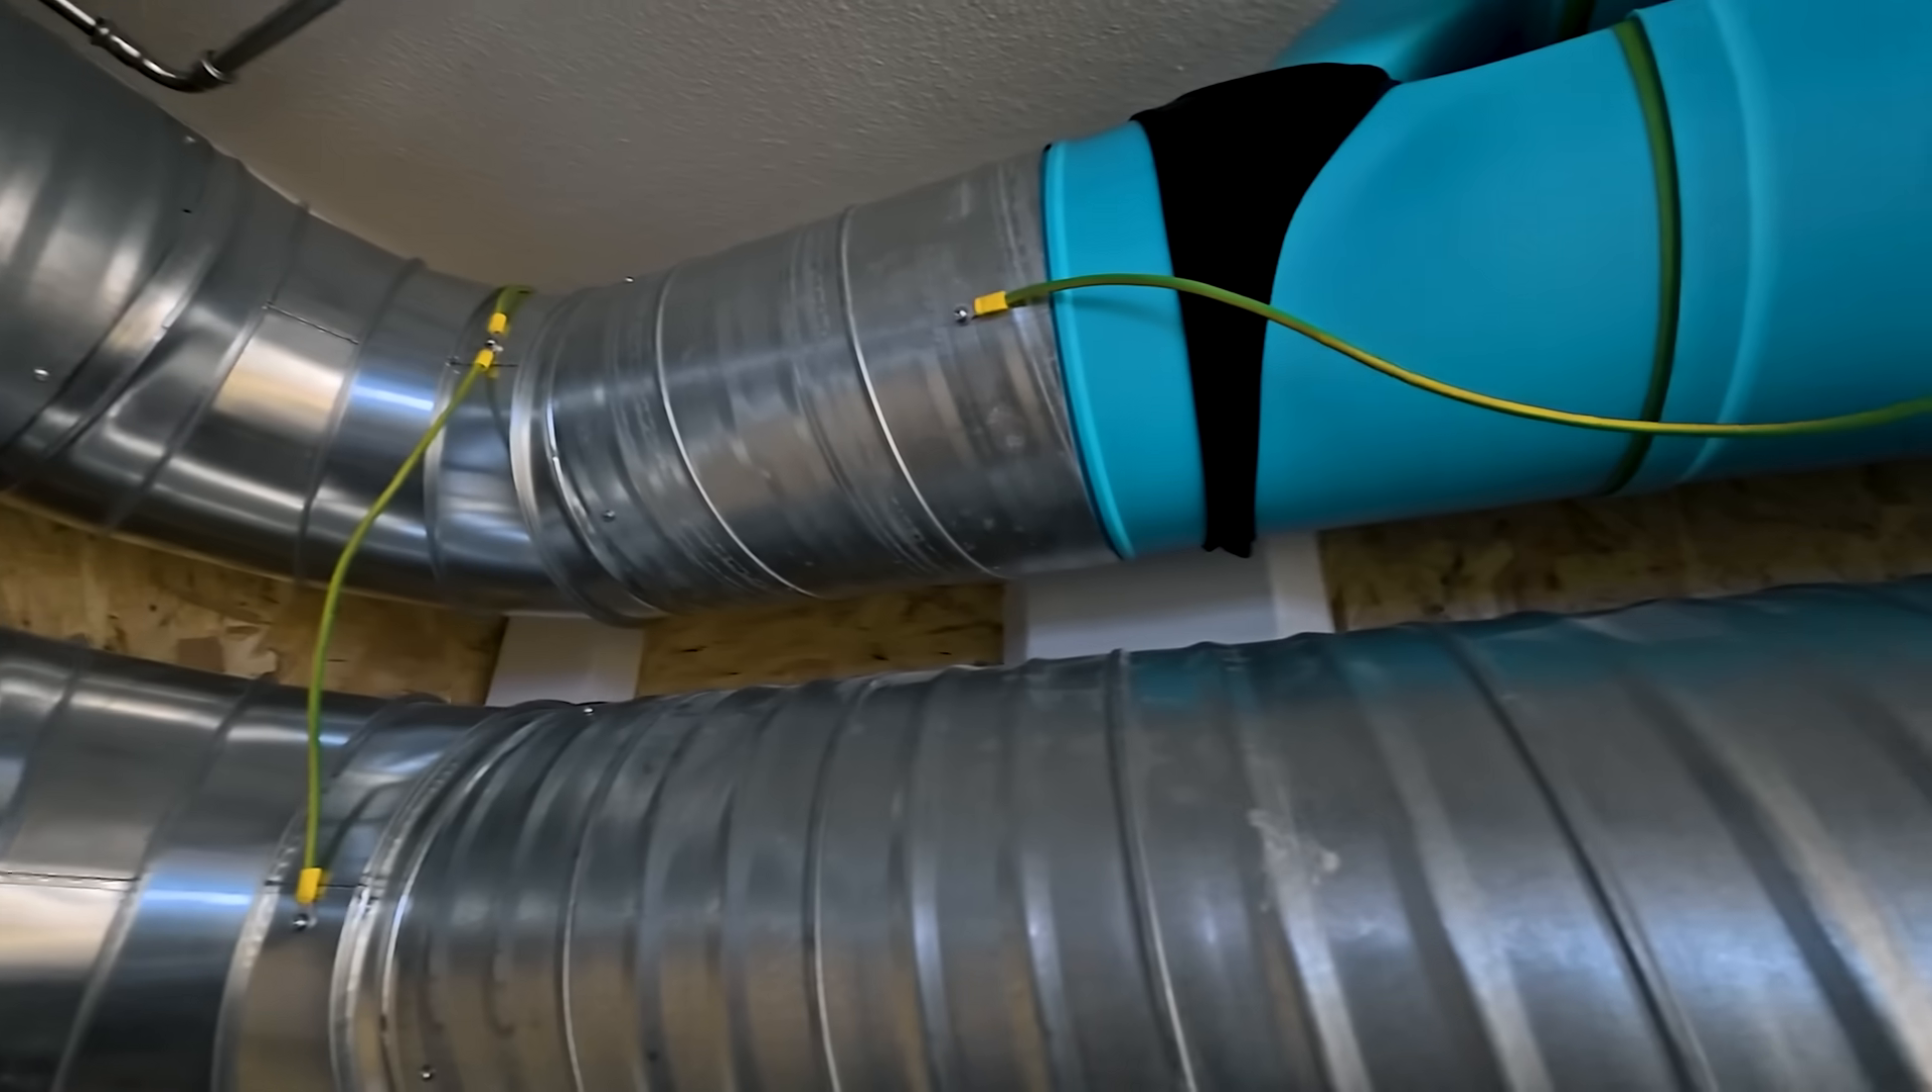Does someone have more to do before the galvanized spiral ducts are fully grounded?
No.